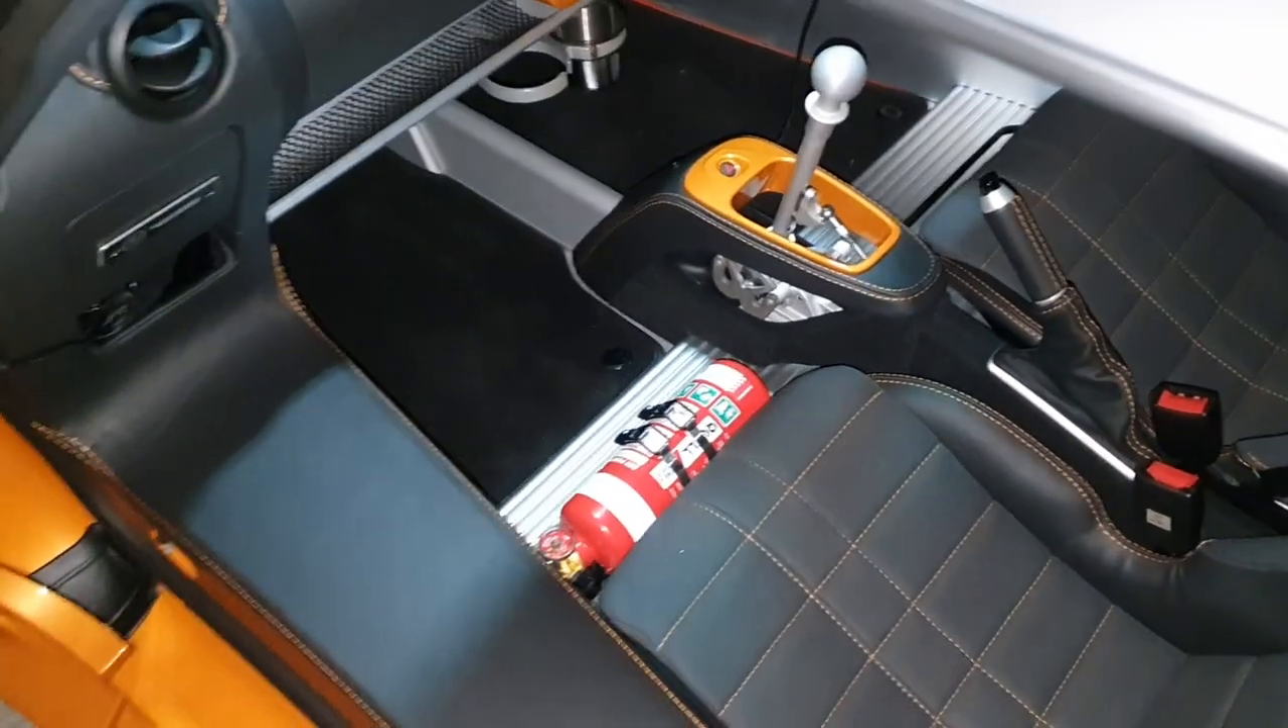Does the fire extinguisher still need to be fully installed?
No.